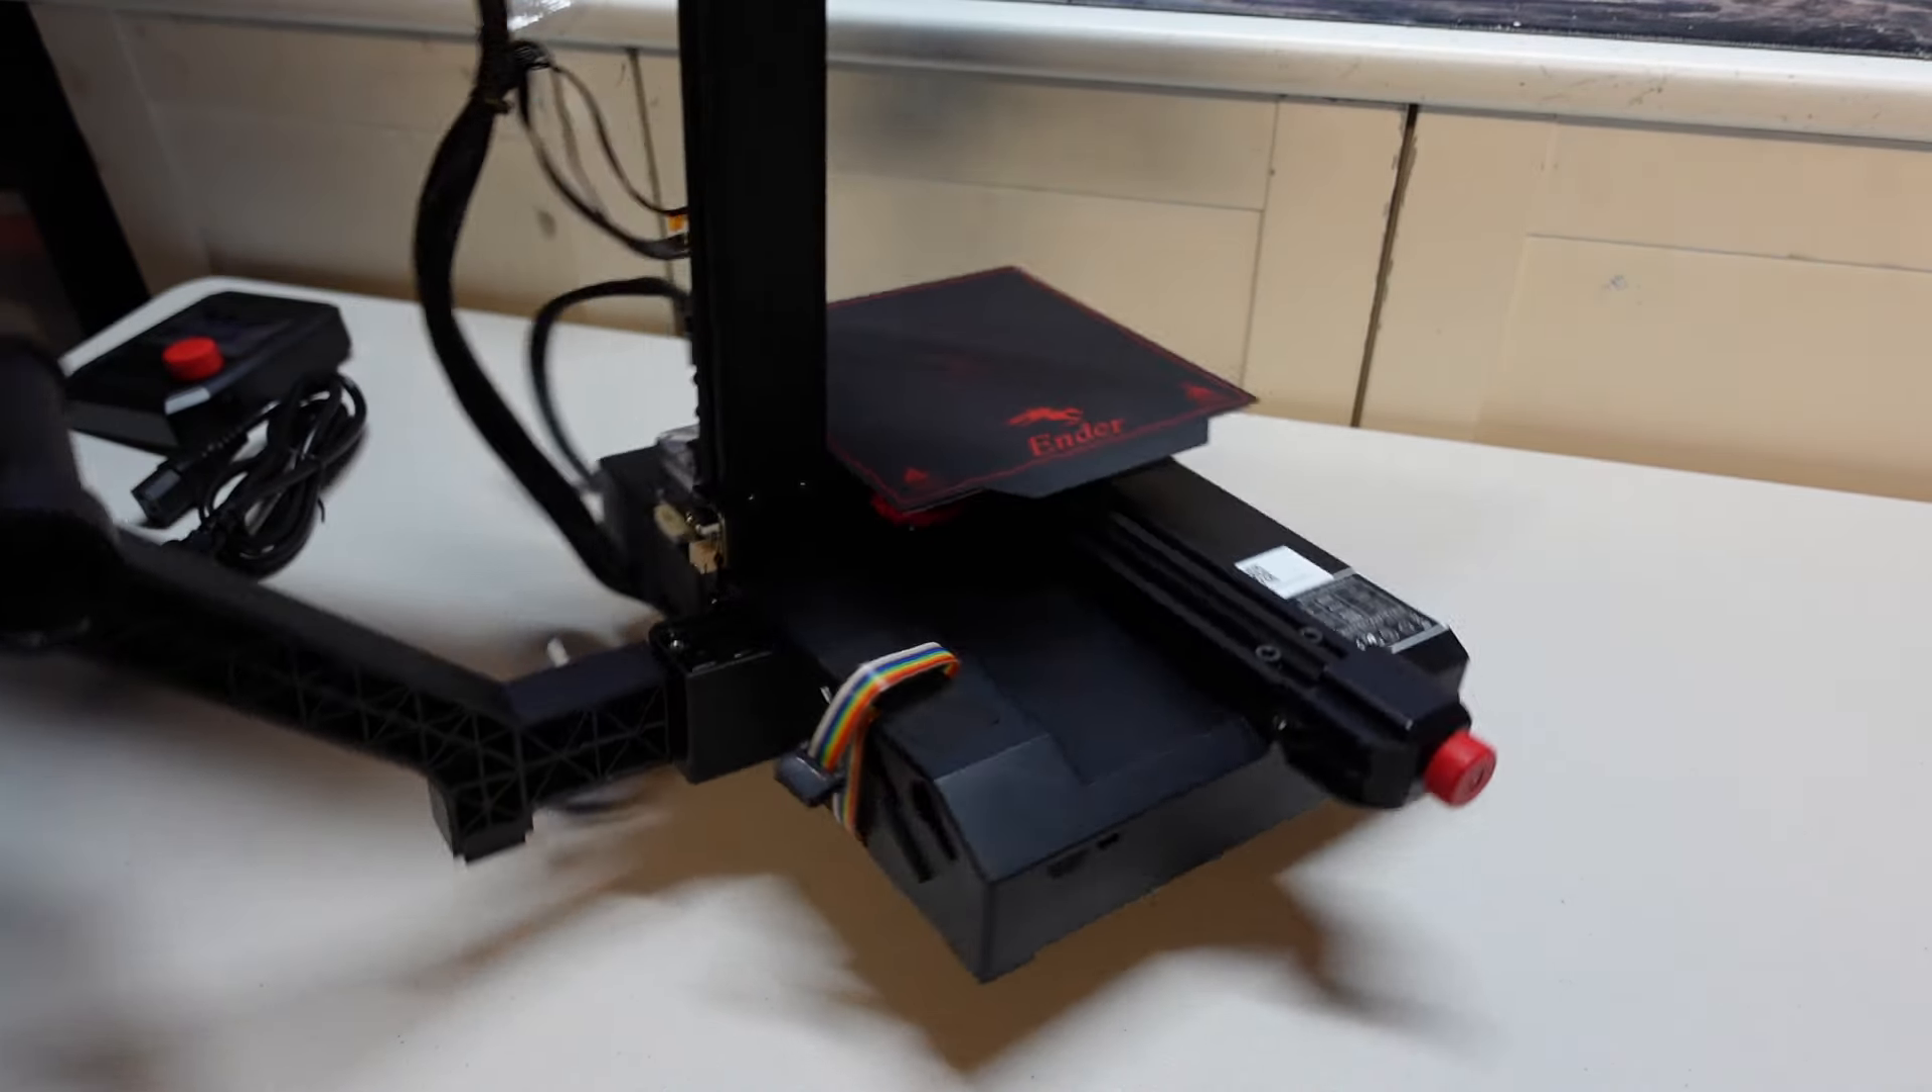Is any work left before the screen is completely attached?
Yes.